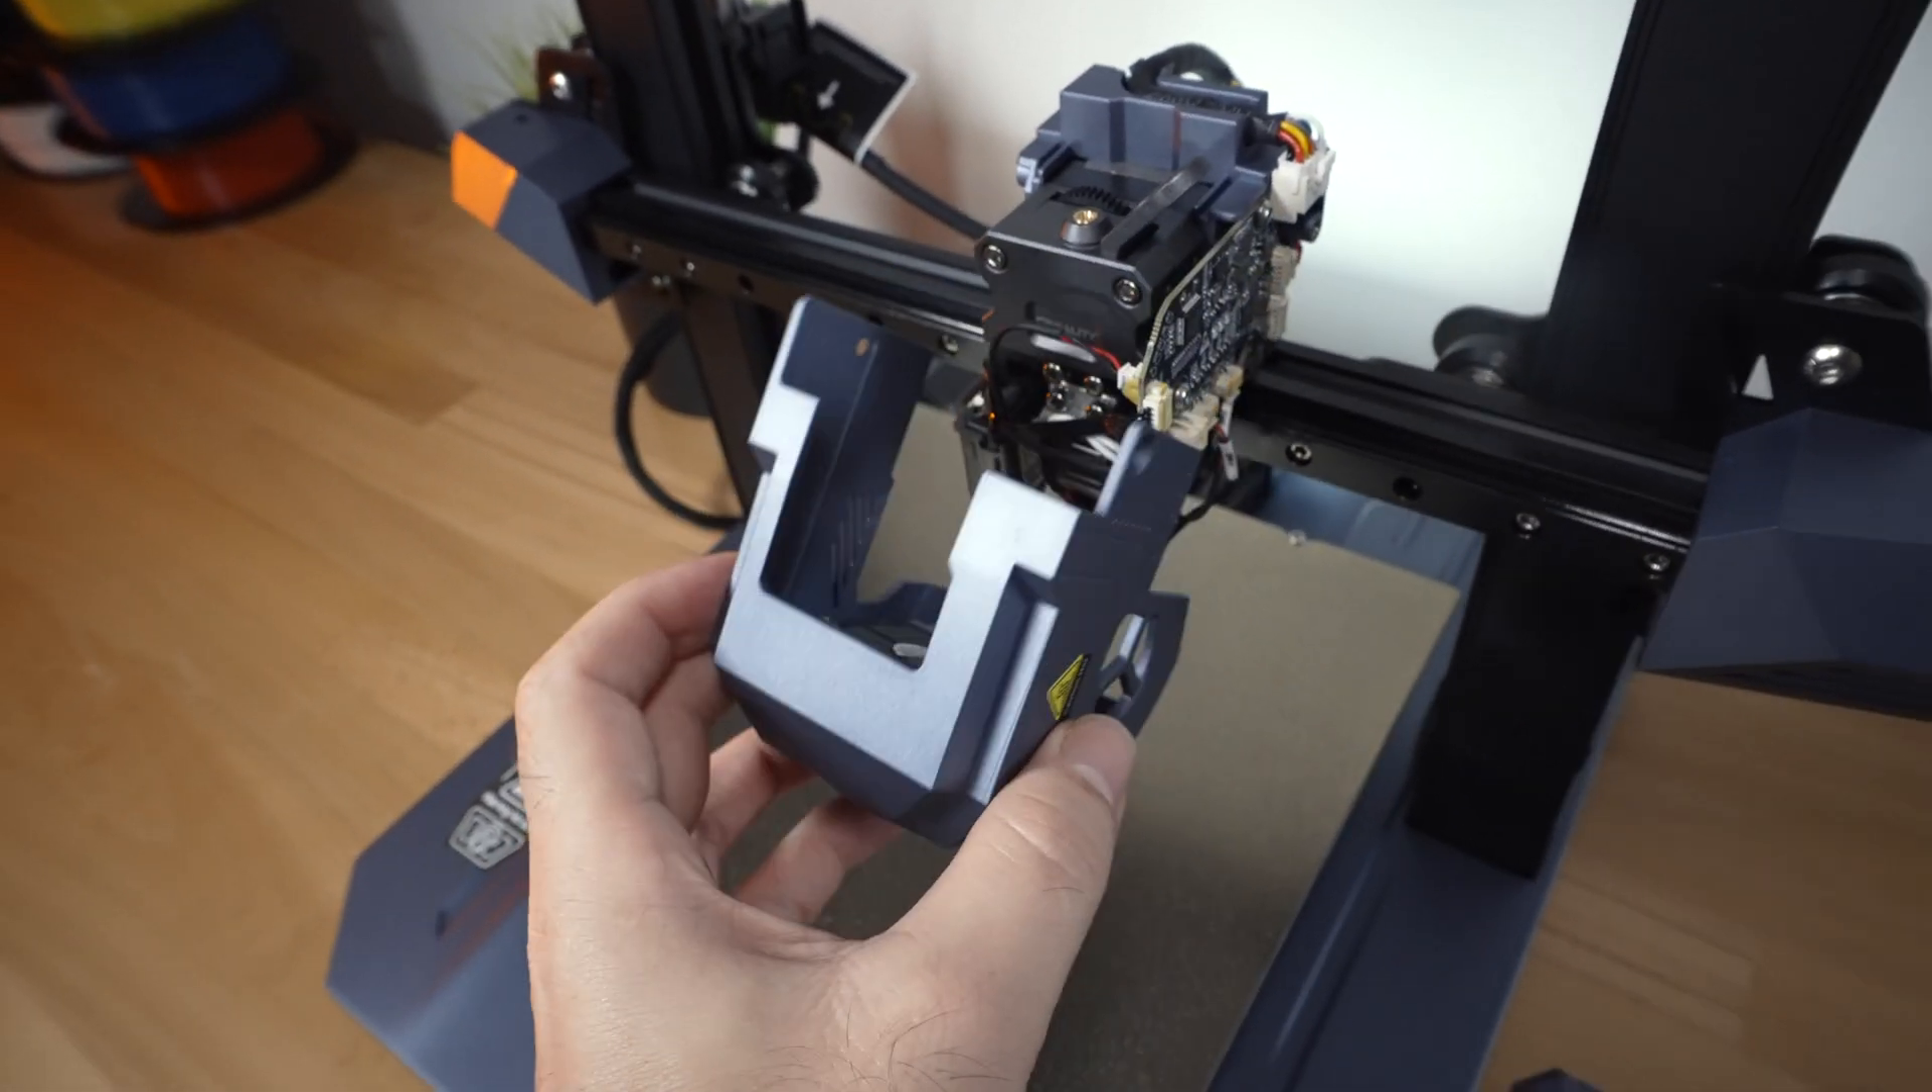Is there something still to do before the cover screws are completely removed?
No.